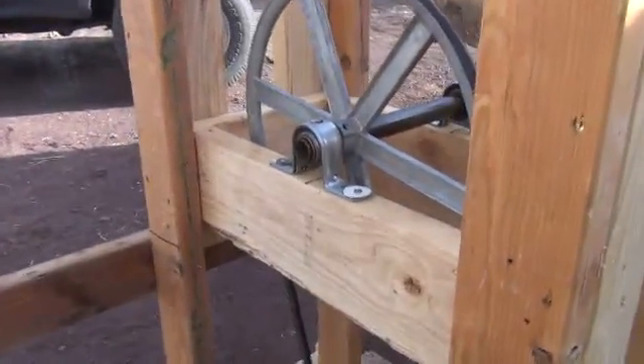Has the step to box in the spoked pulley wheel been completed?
No.